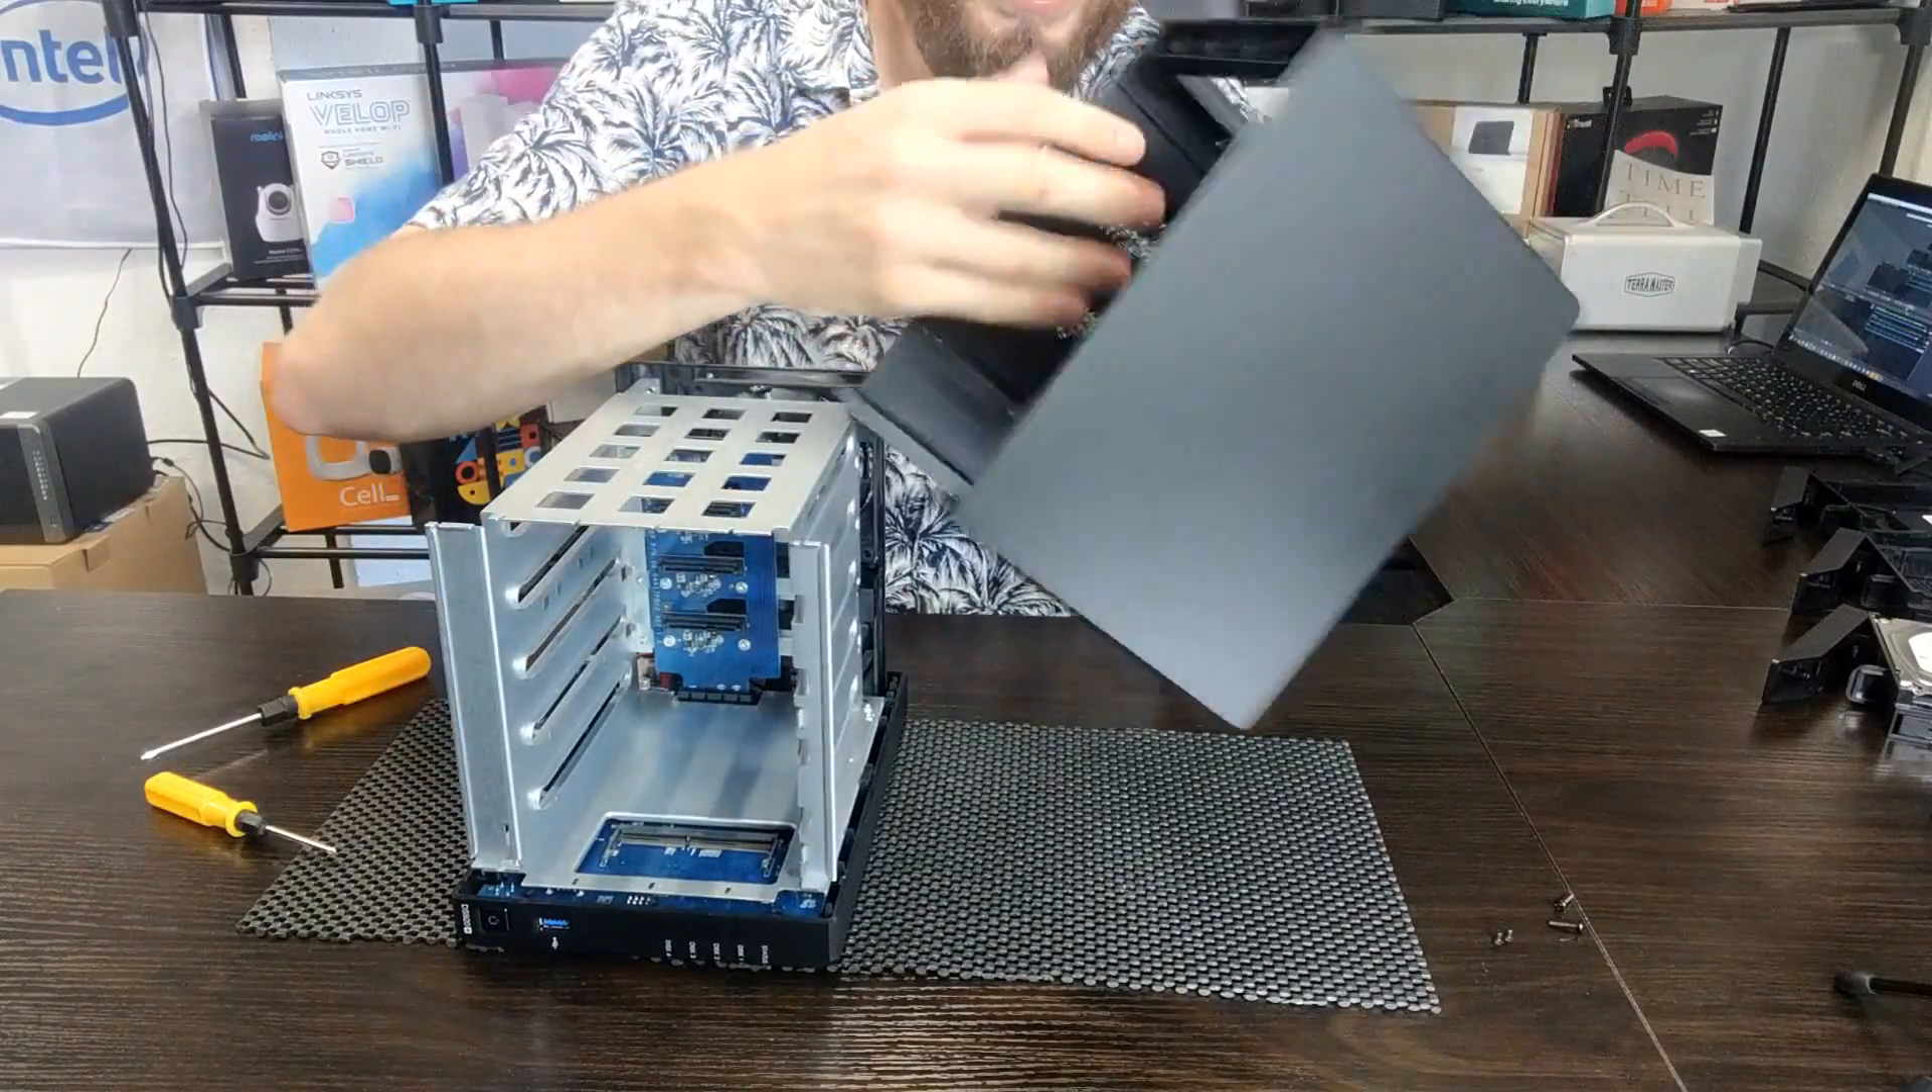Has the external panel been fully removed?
Yes.